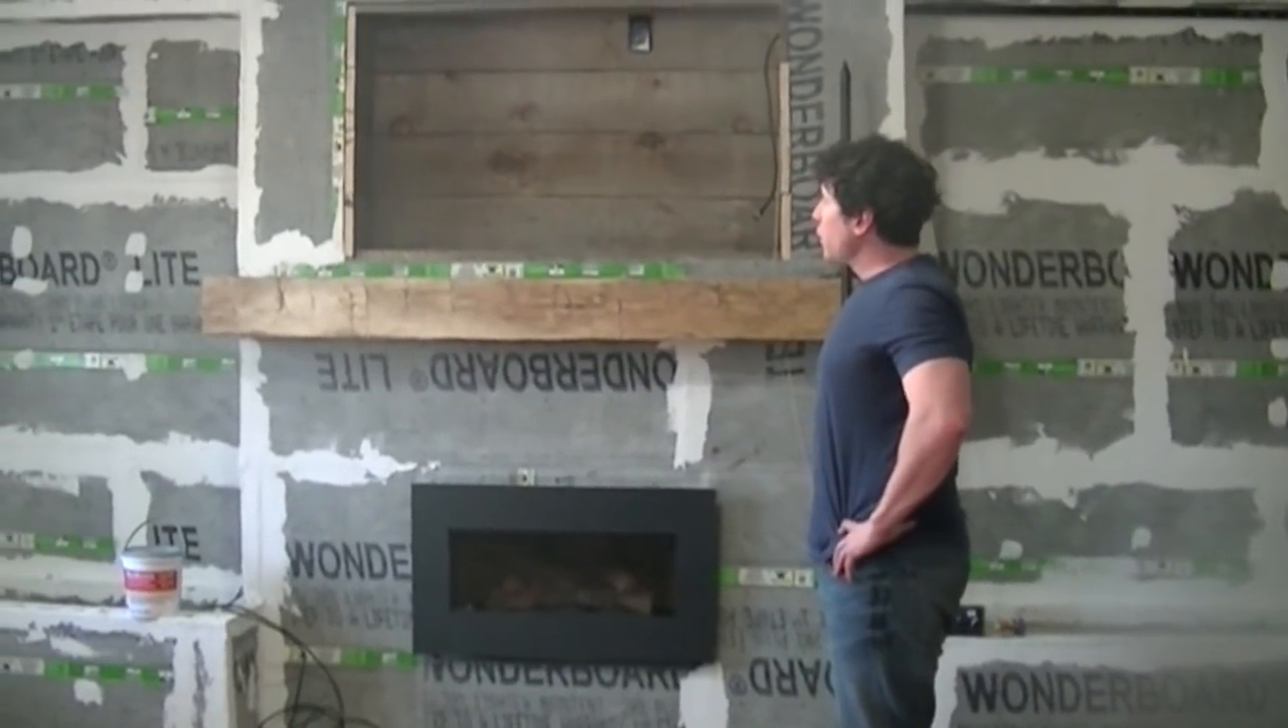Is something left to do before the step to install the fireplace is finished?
No.